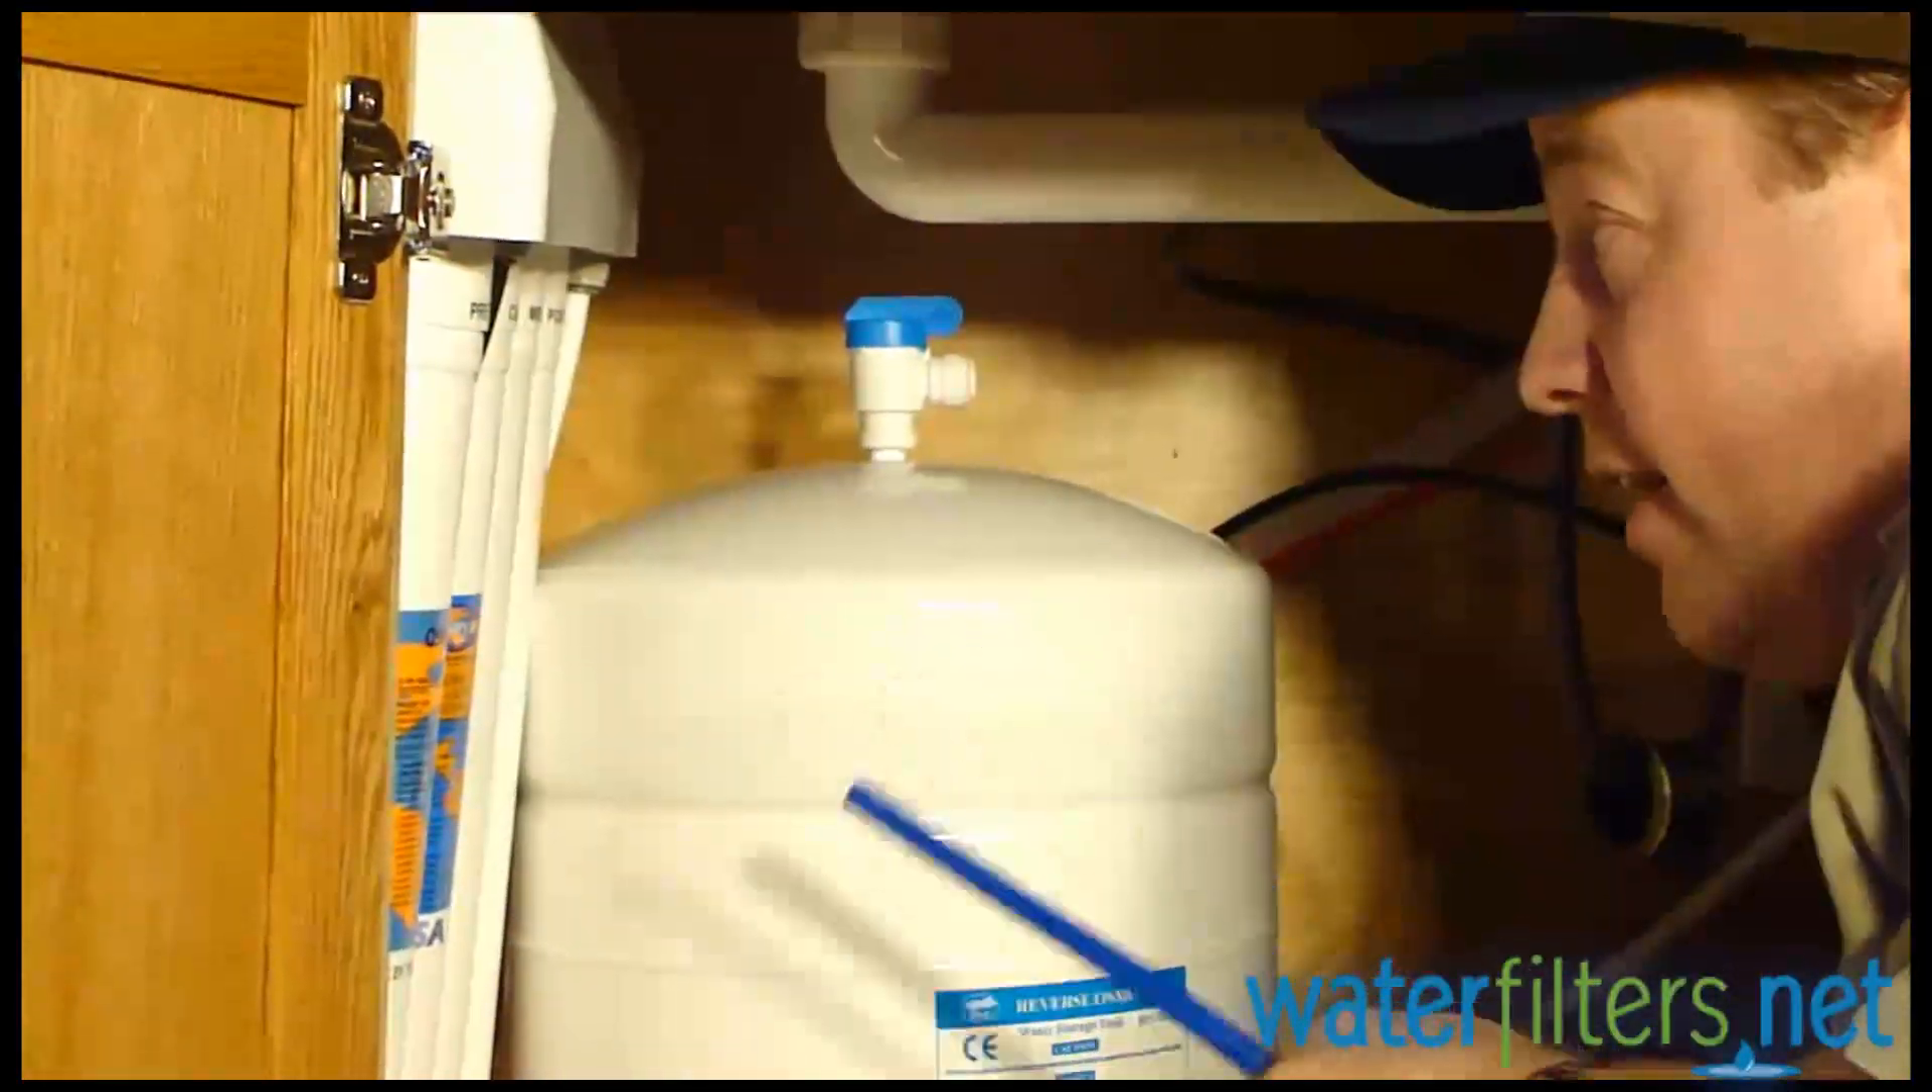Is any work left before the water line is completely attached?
Yes.